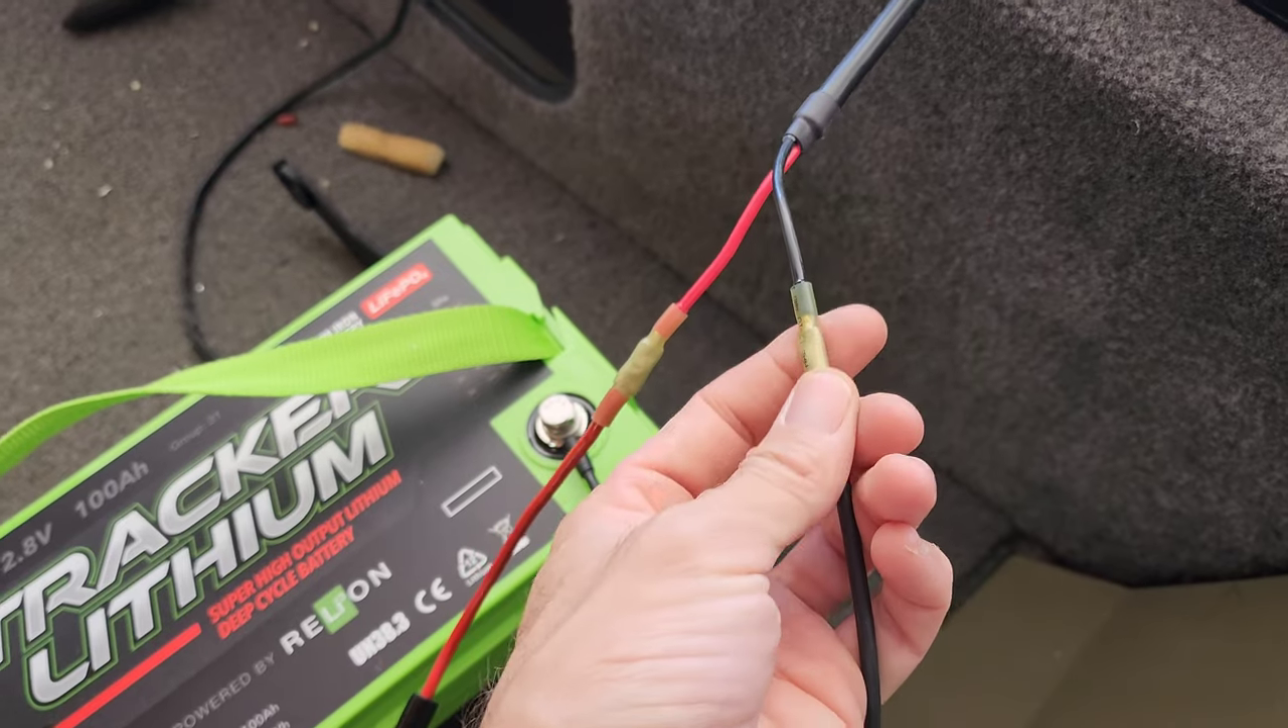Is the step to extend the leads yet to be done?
No.